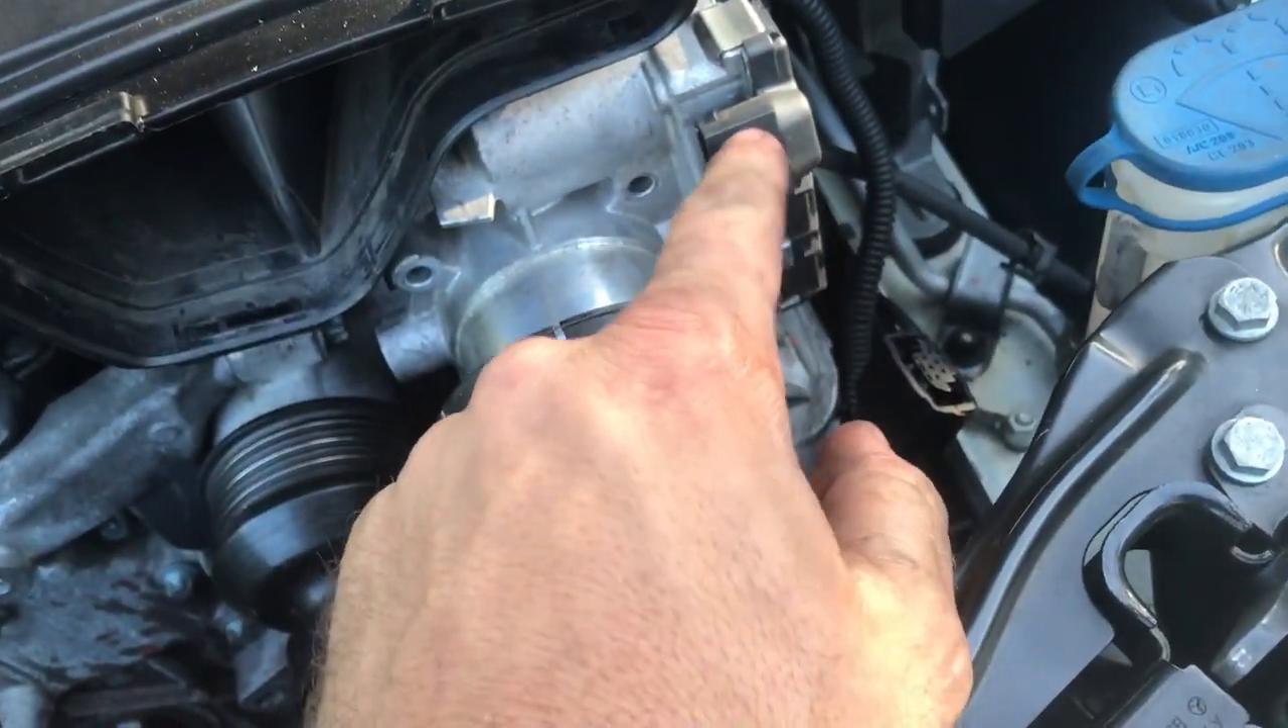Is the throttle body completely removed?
No.